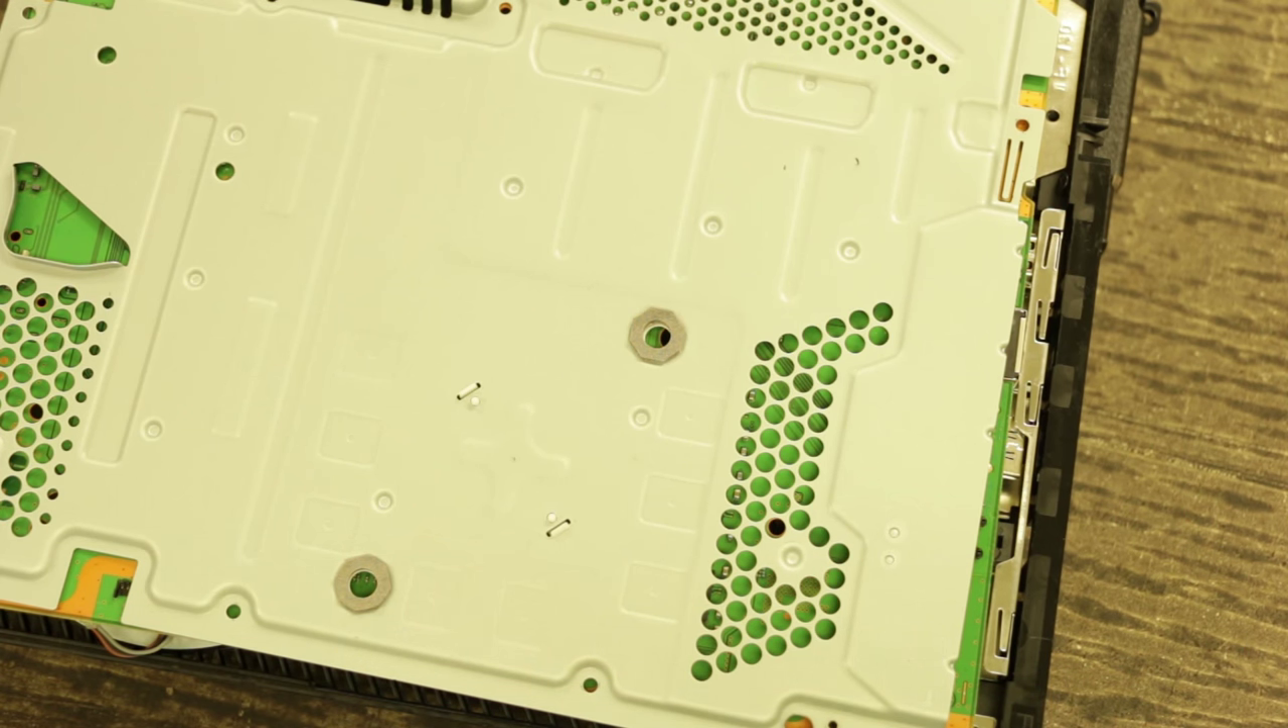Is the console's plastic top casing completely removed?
Yes.